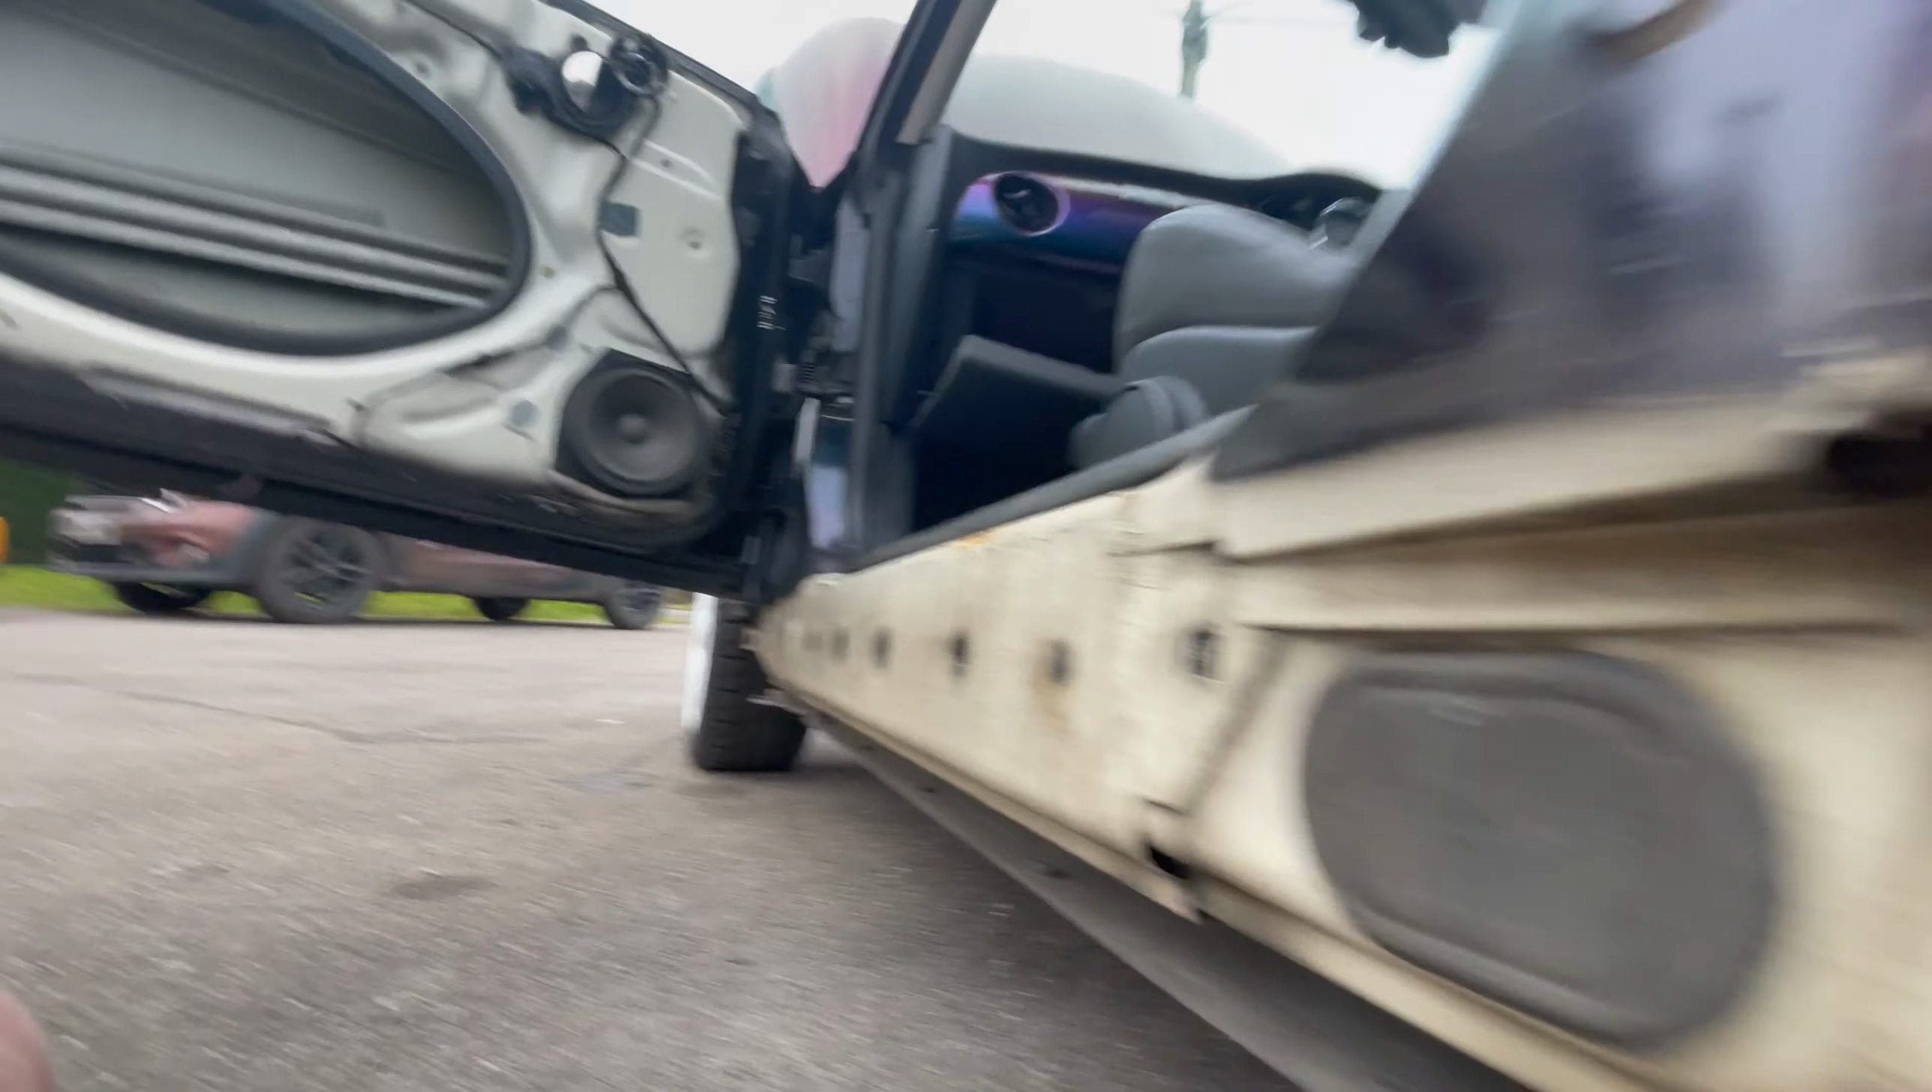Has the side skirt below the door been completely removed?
Yes.